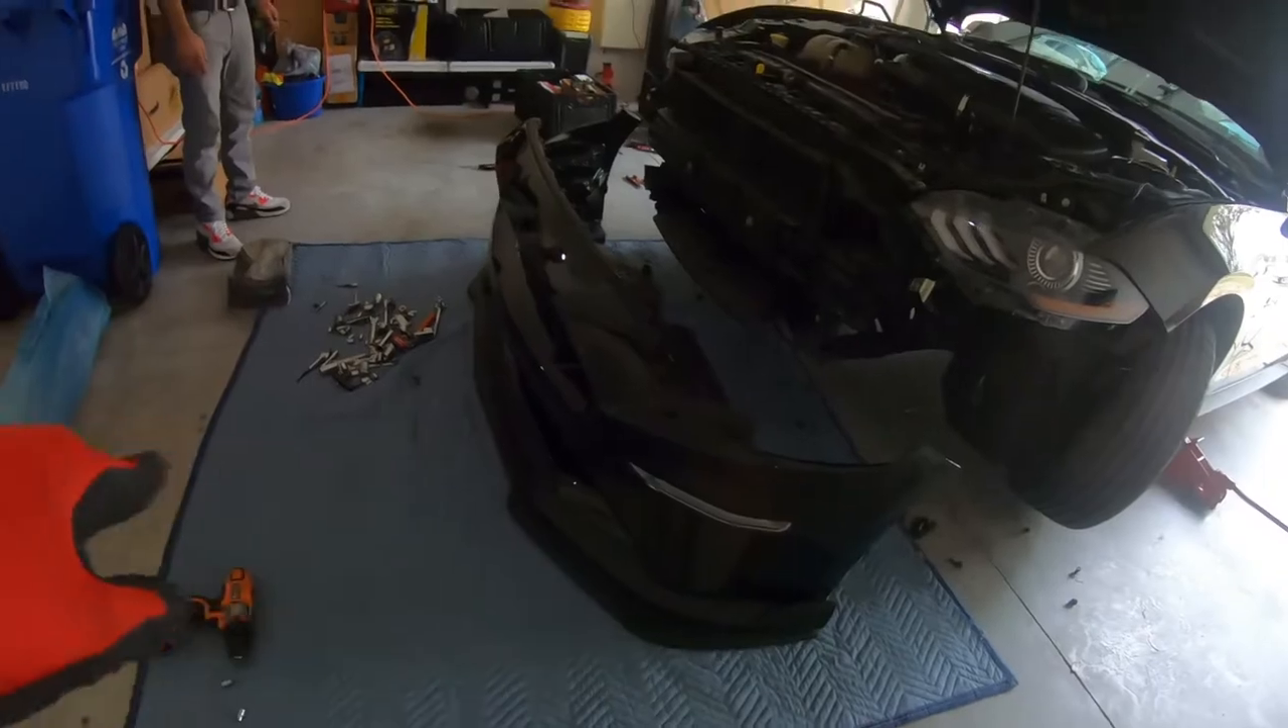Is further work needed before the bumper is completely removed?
No.